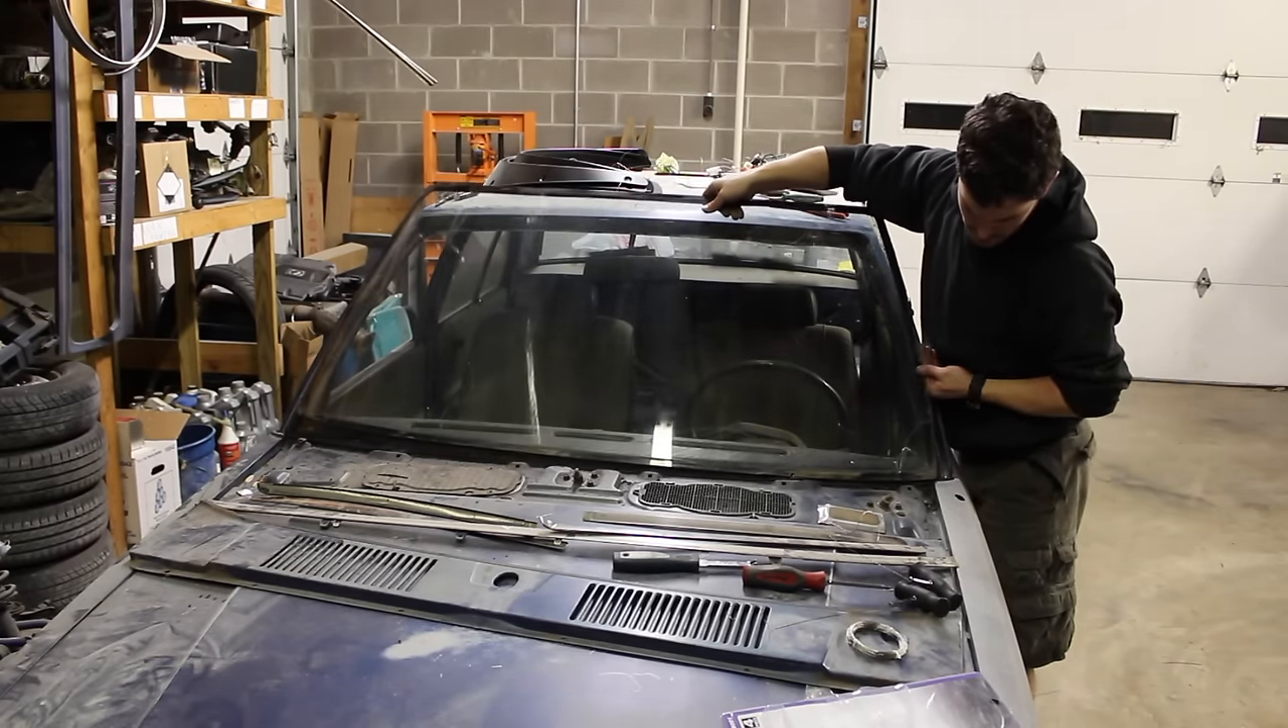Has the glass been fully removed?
No.